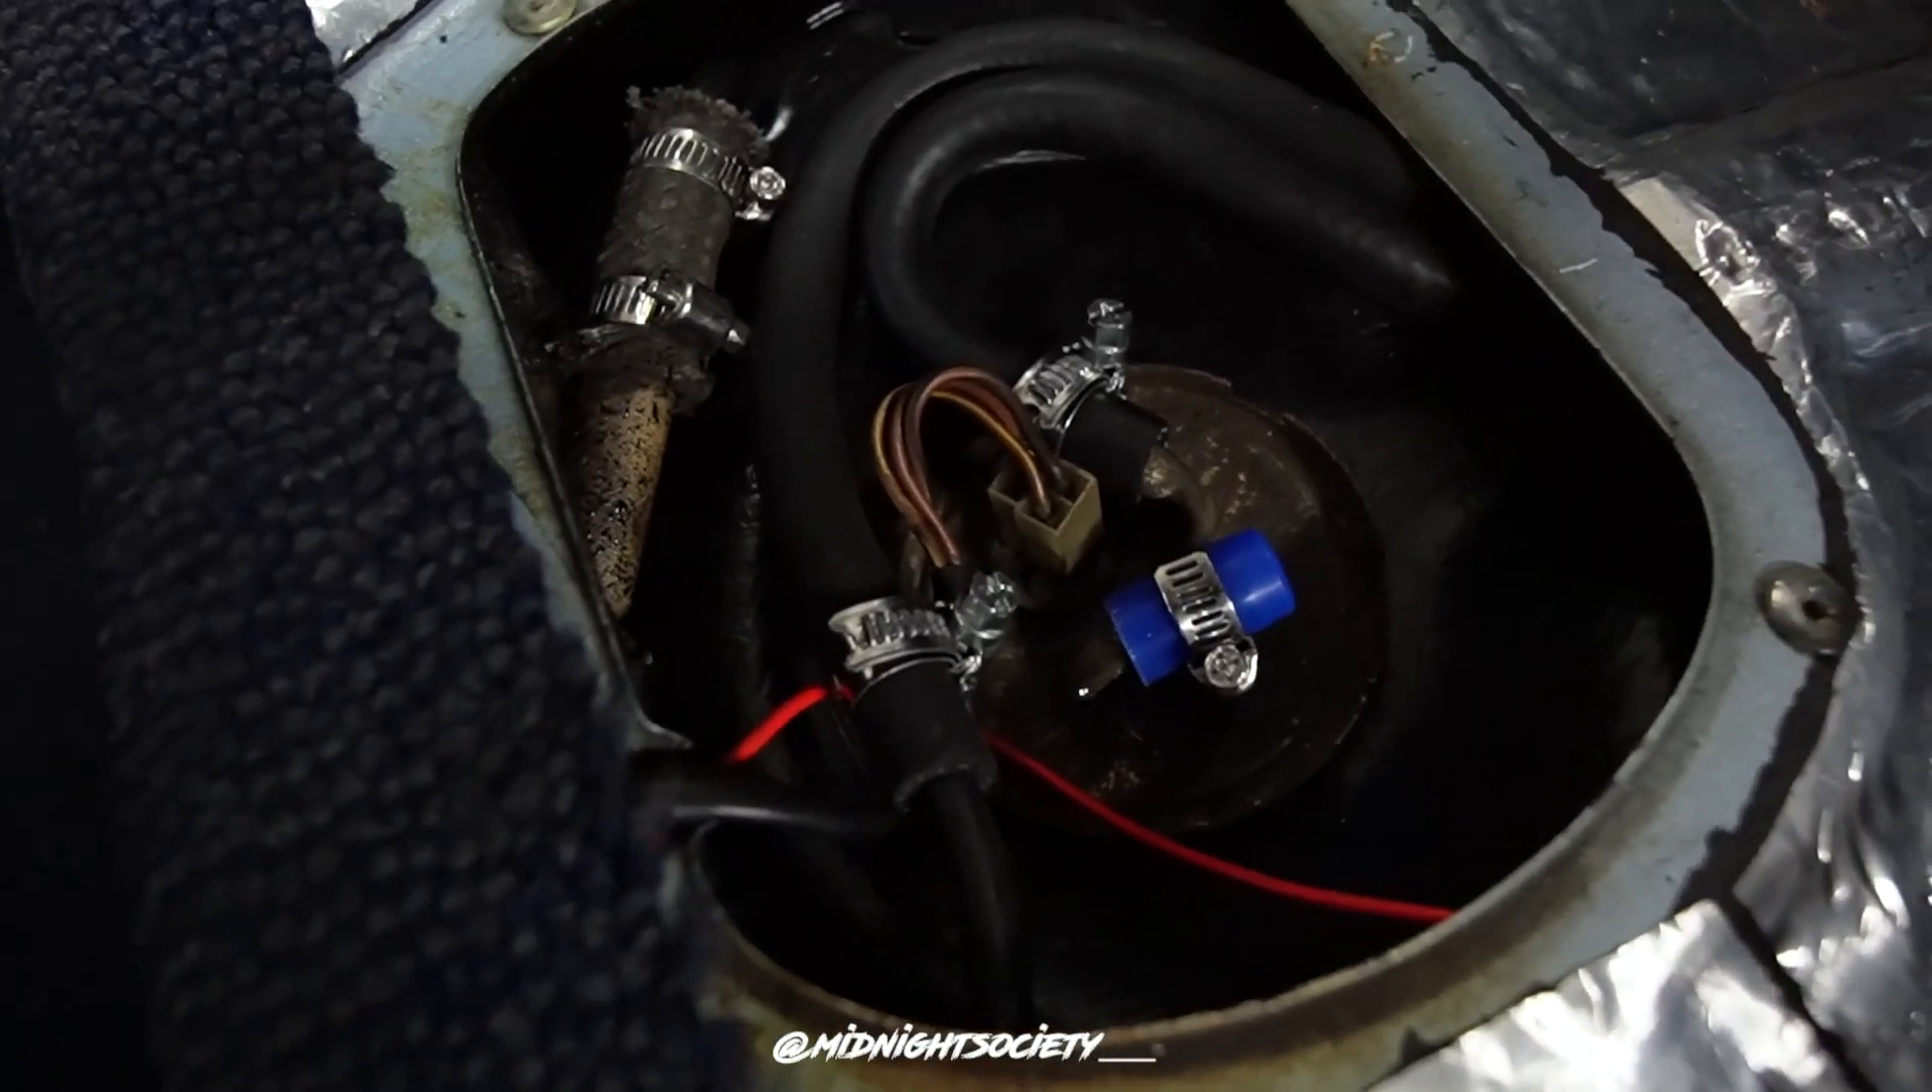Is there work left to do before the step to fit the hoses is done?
No.